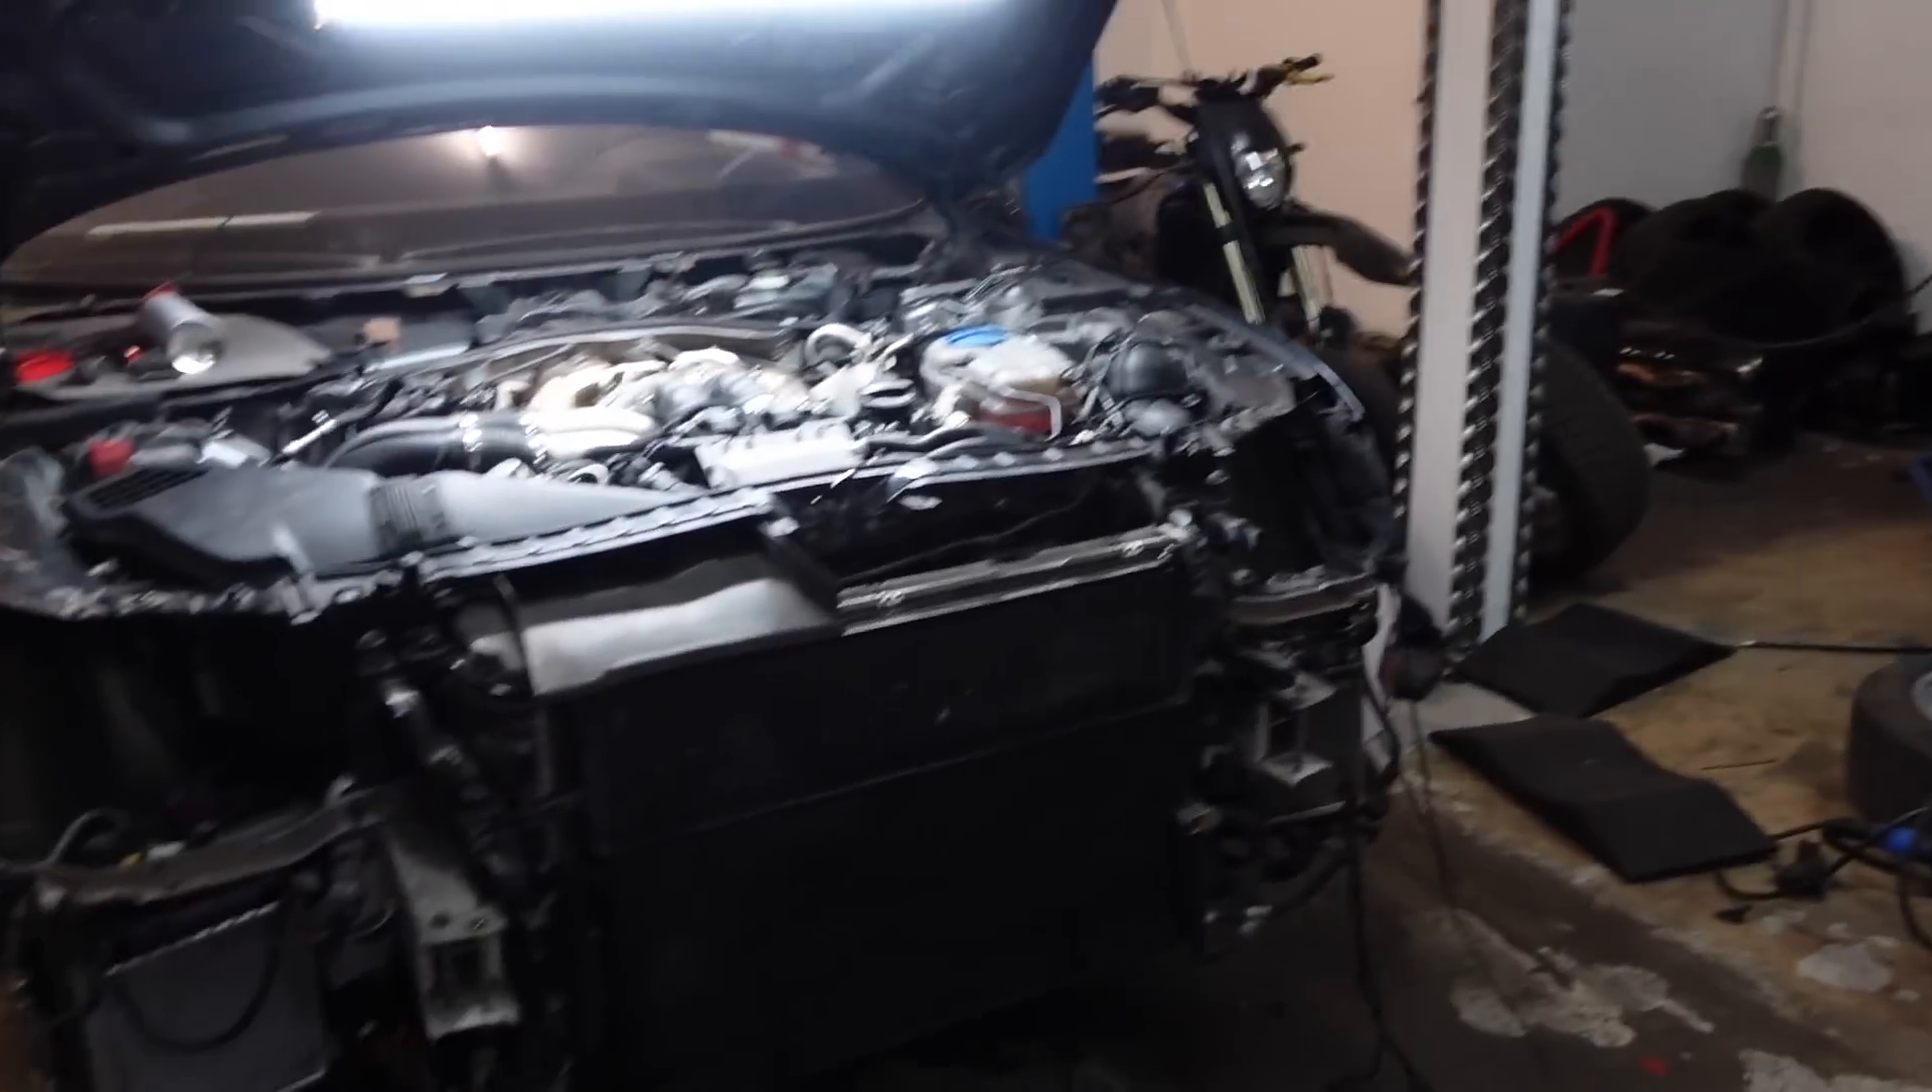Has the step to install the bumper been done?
No.